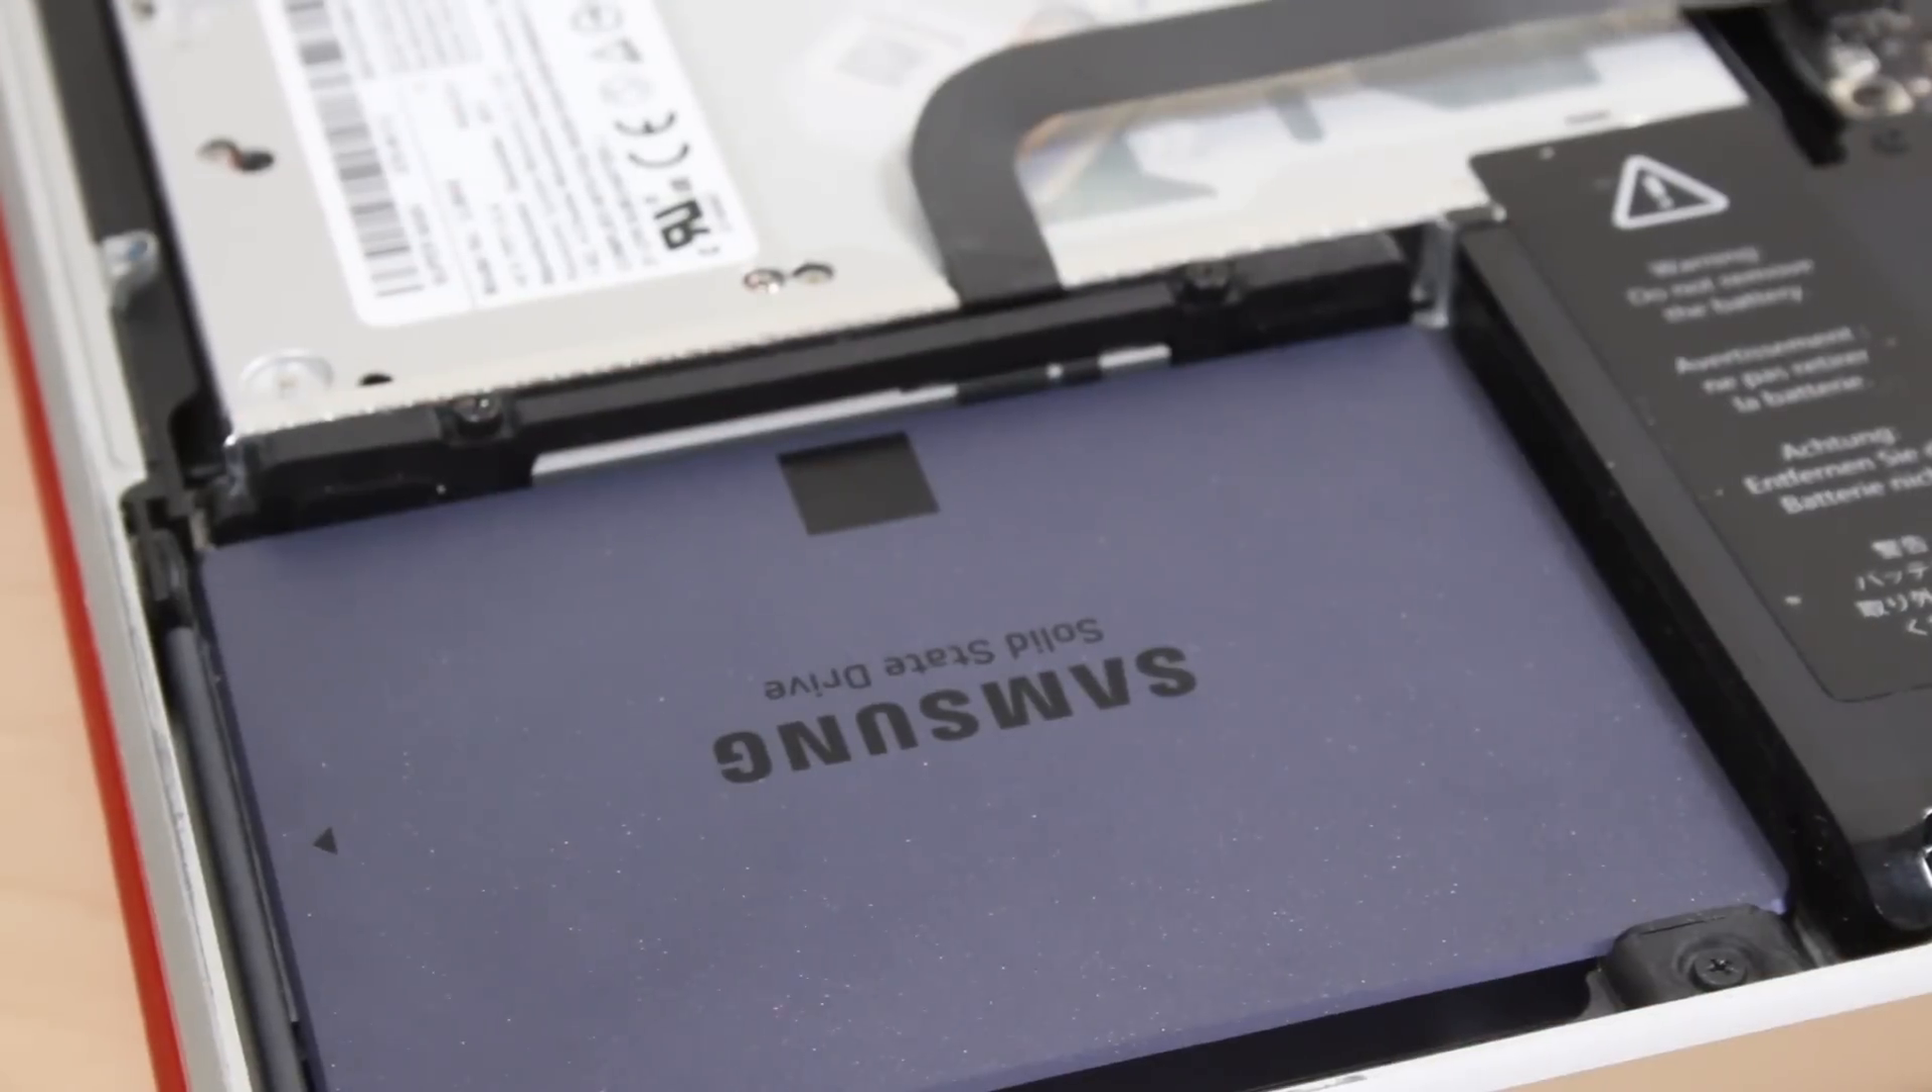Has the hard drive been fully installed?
Yes.